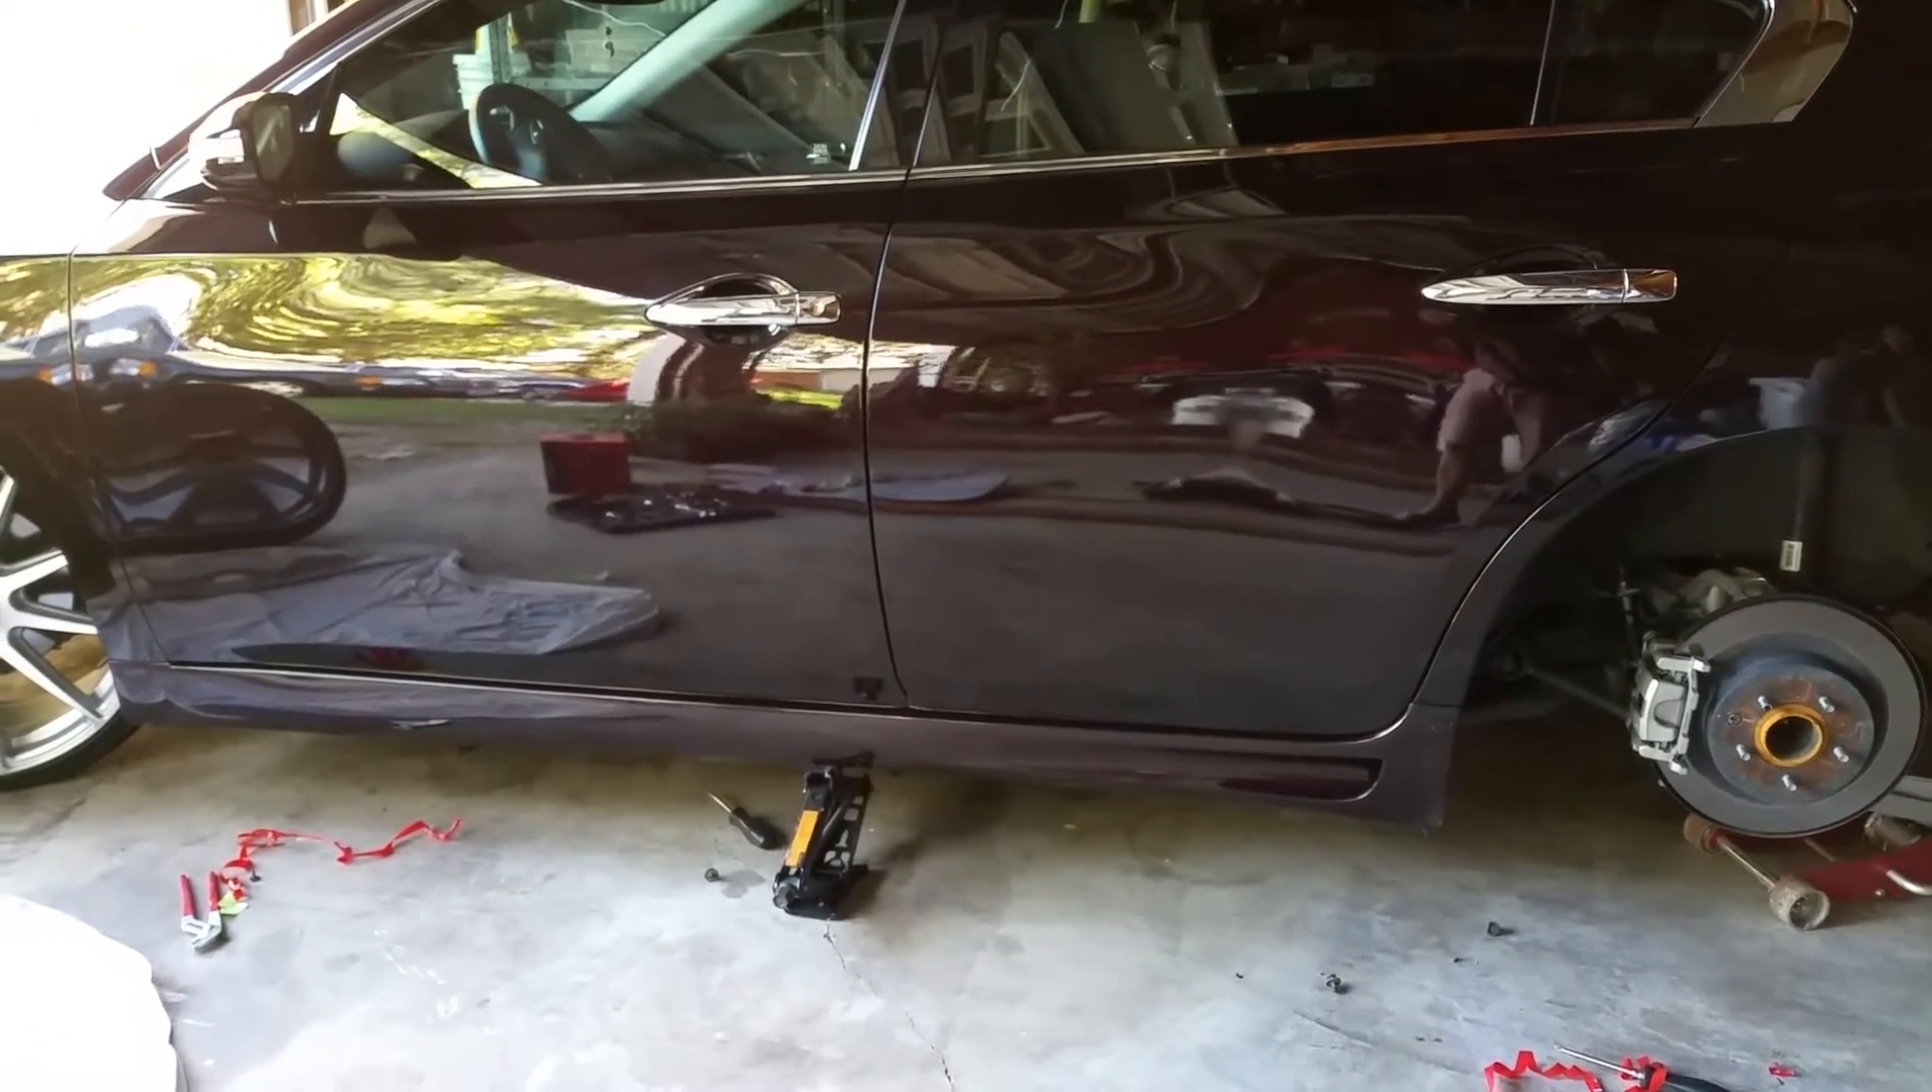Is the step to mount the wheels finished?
No.